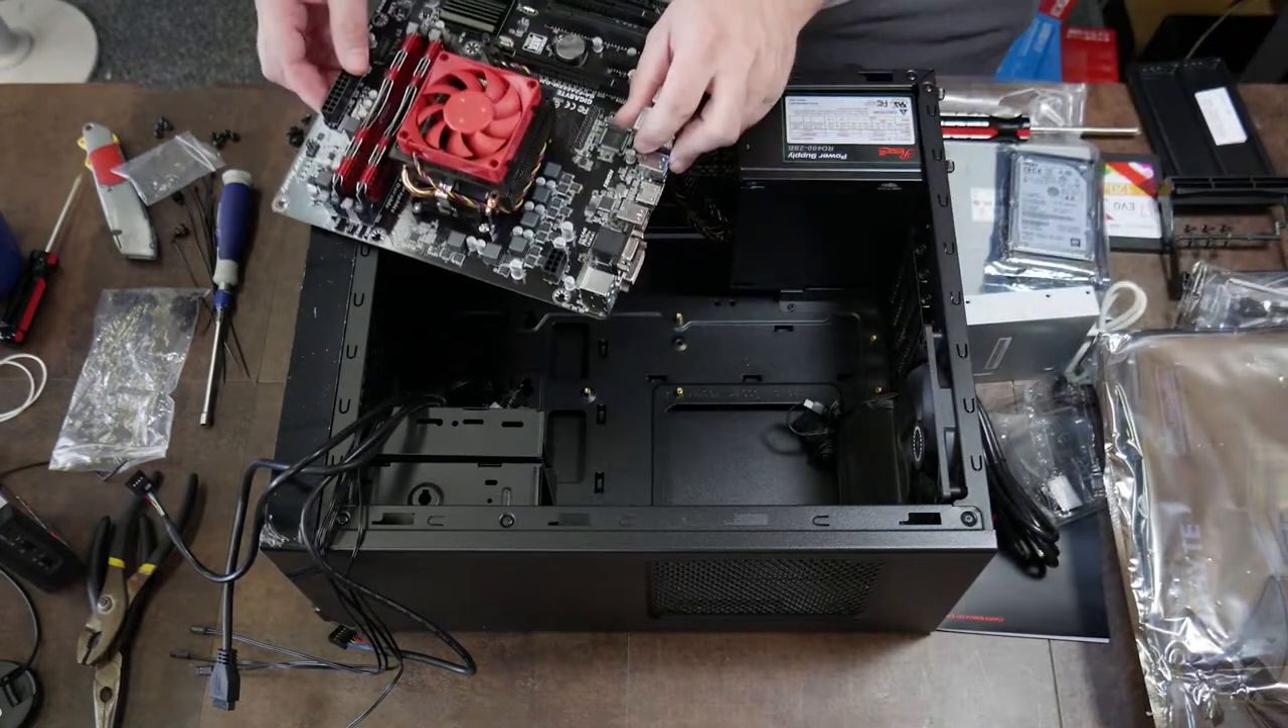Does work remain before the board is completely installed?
Yes.